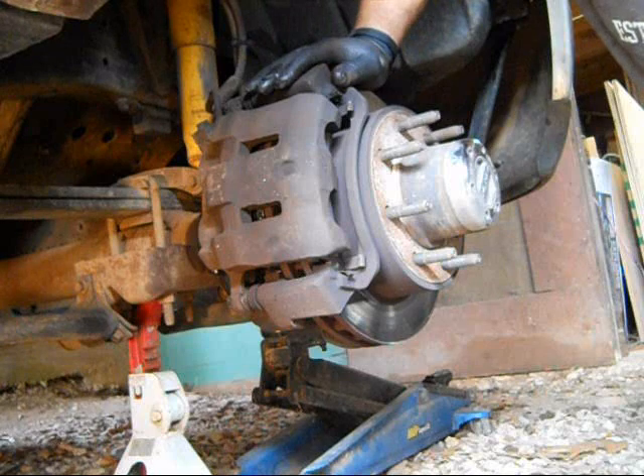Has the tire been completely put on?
No.